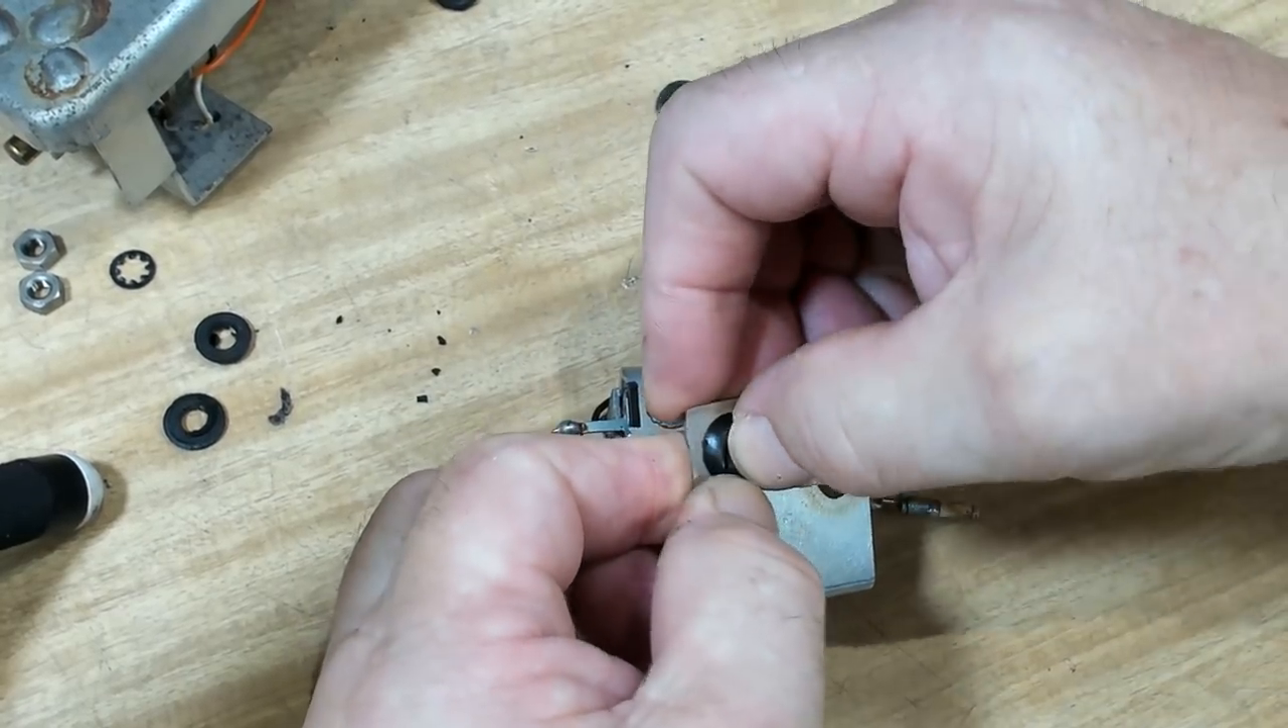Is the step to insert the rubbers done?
No.